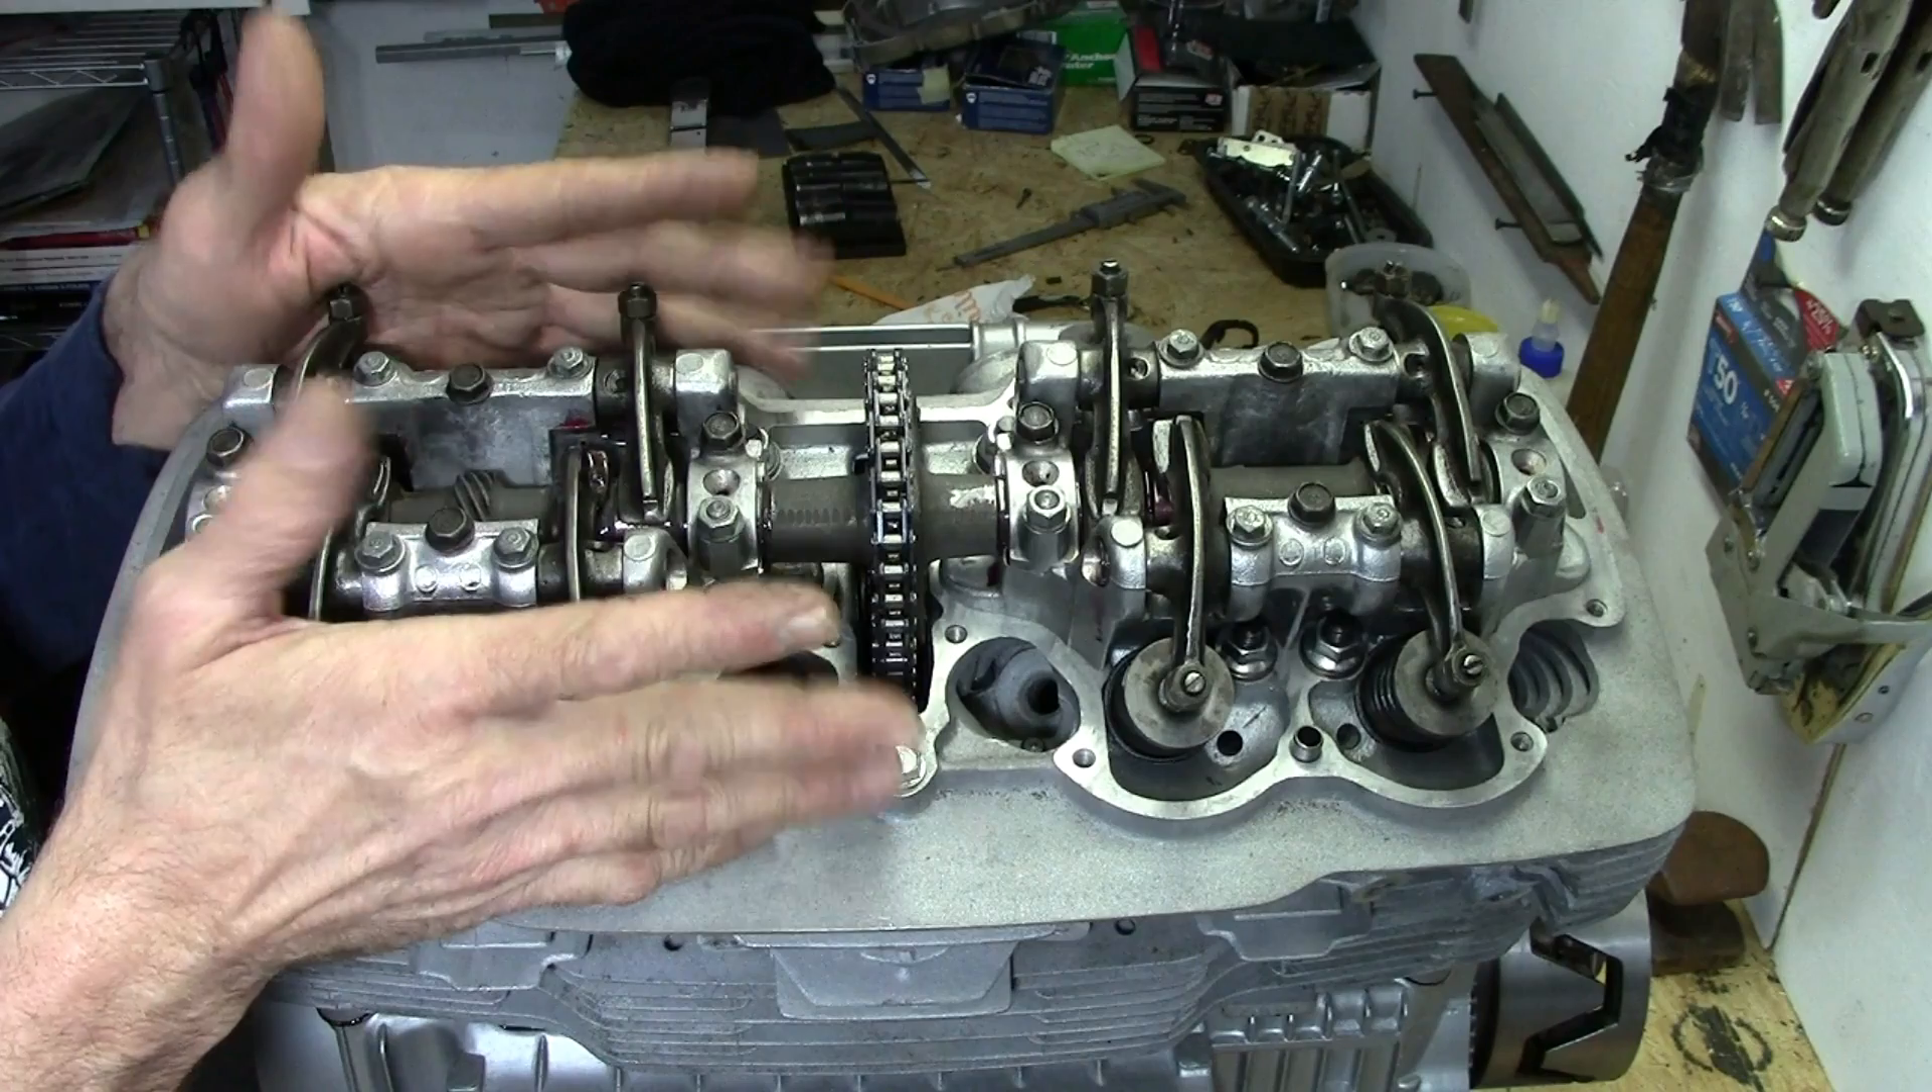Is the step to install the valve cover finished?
No.